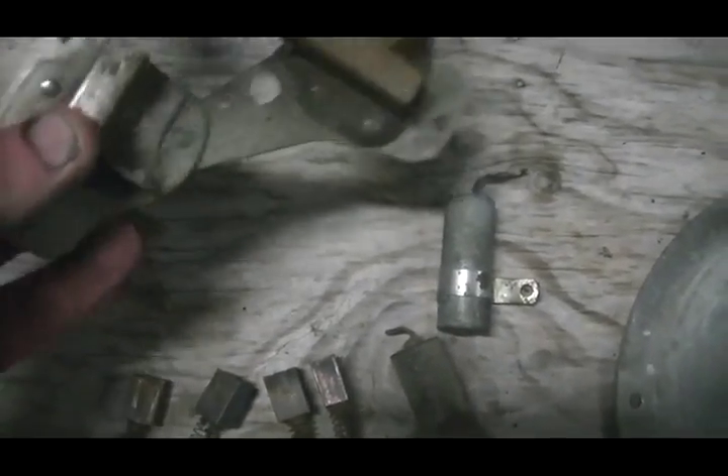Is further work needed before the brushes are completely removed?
No.